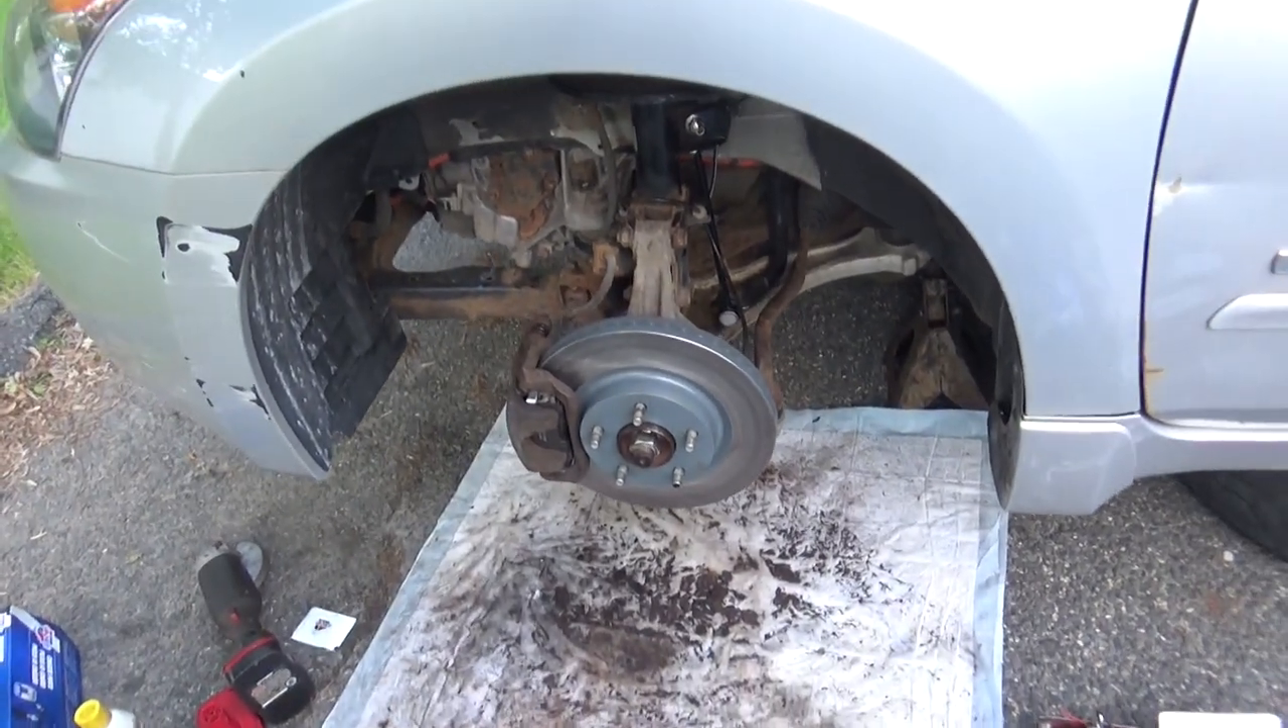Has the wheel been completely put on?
No.